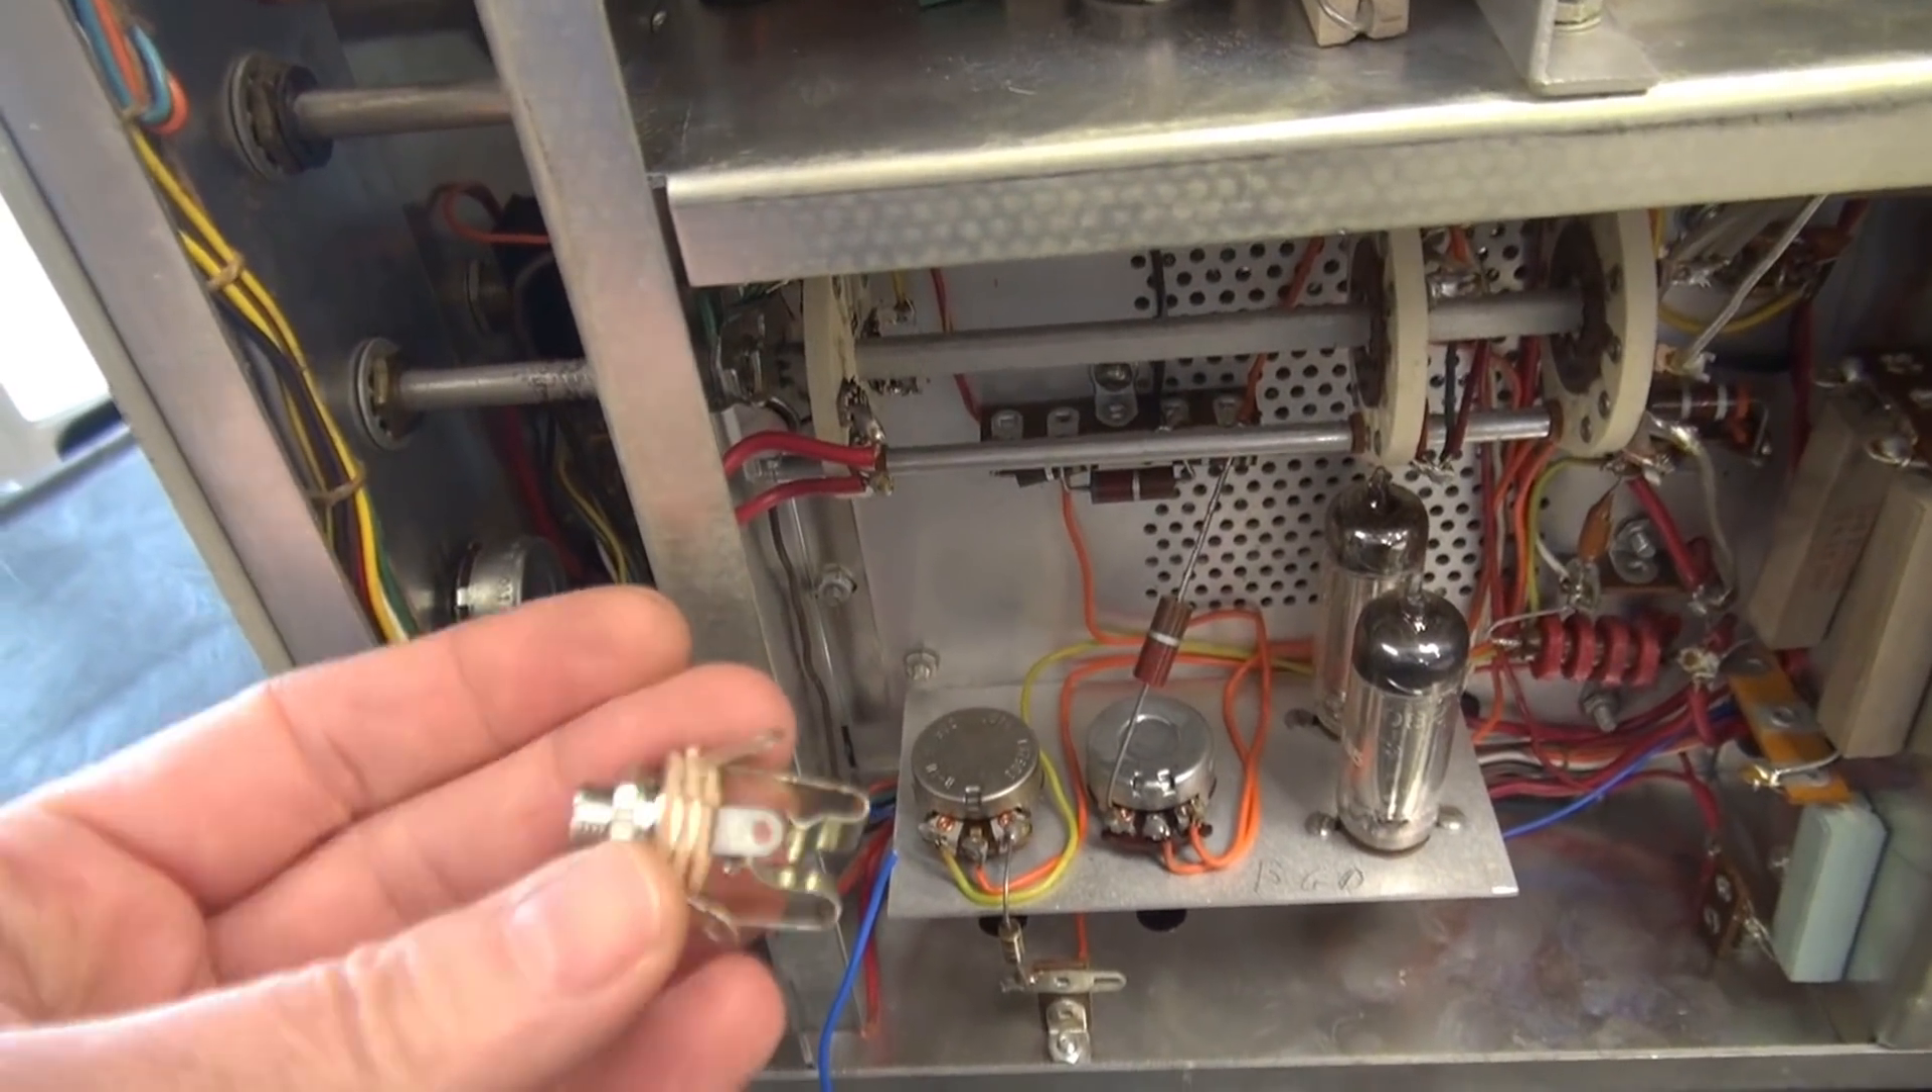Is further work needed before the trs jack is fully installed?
Yes.